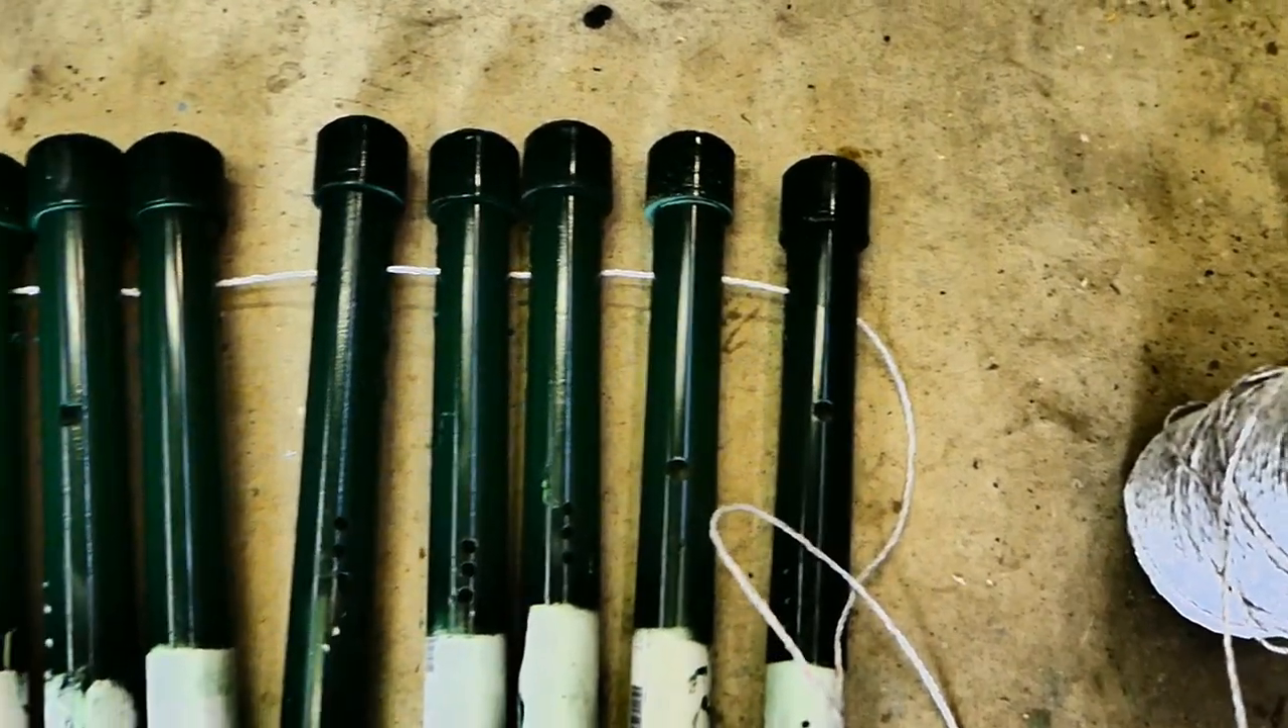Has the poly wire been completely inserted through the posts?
Yes.